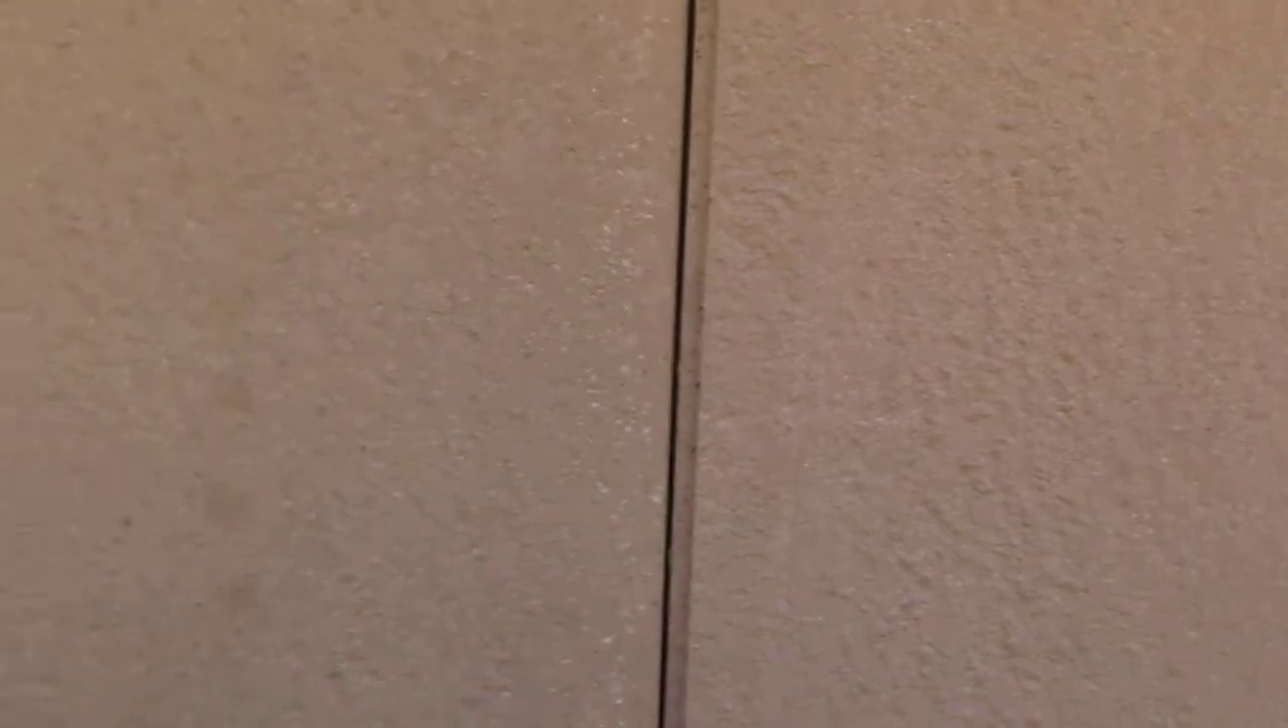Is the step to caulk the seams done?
No.